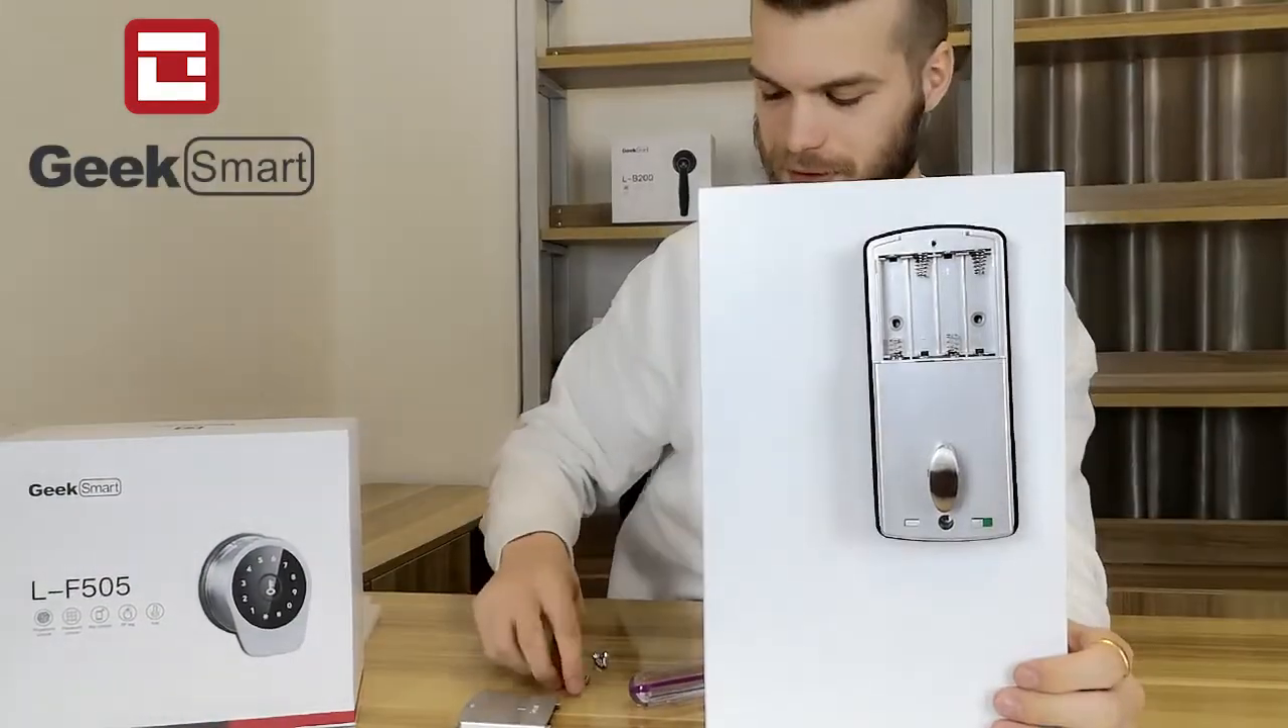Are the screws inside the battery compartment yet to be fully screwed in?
Yes.